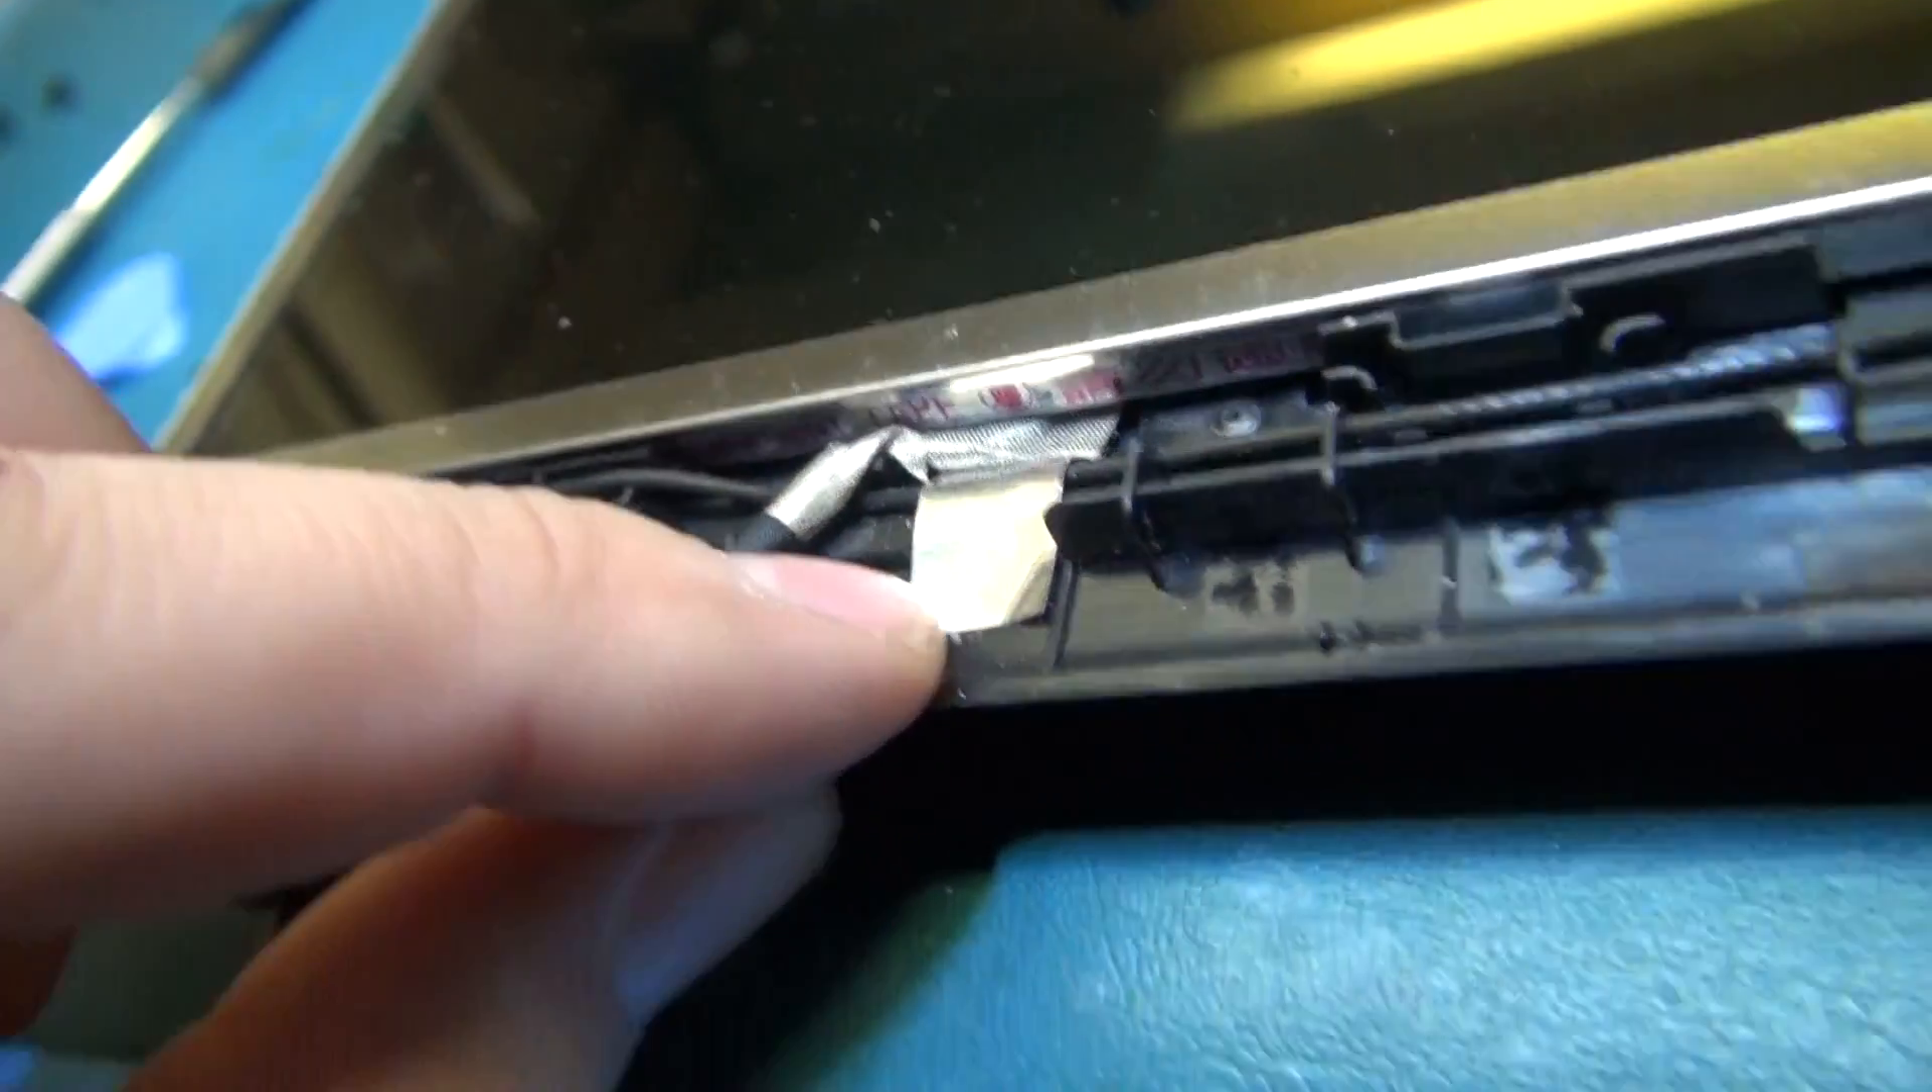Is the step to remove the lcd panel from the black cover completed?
No.